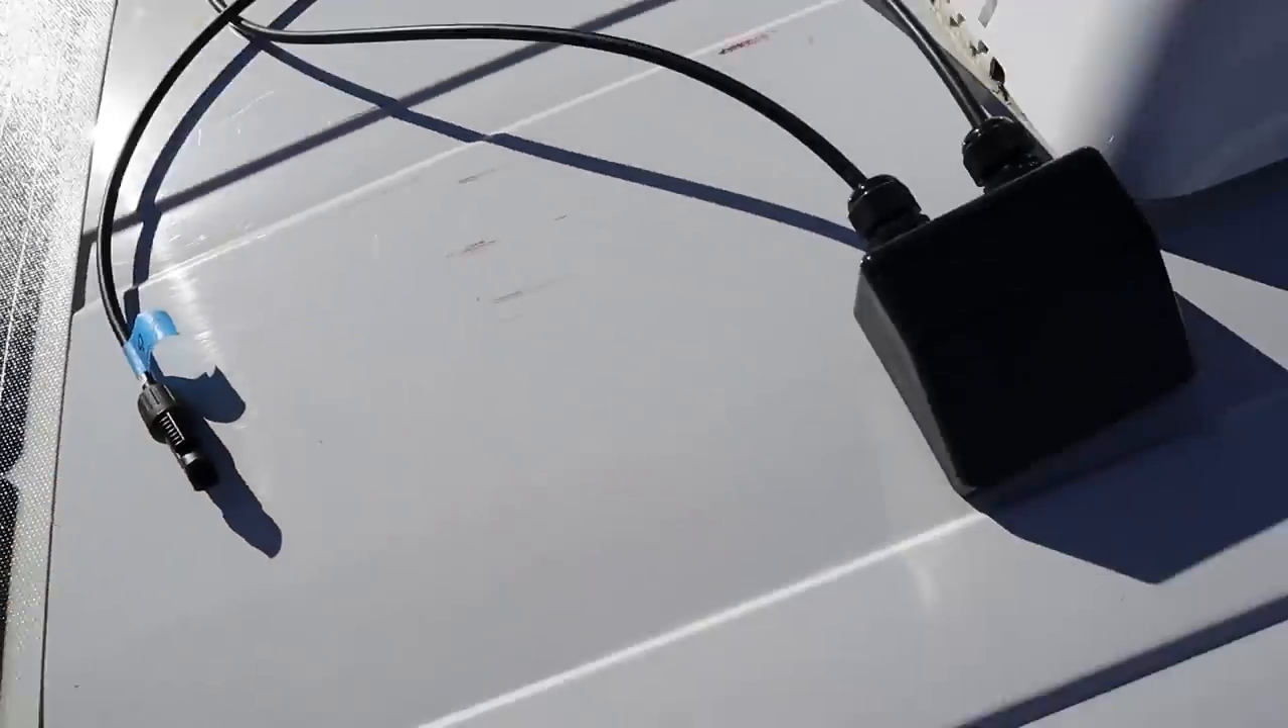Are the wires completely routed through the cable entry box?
Yes.